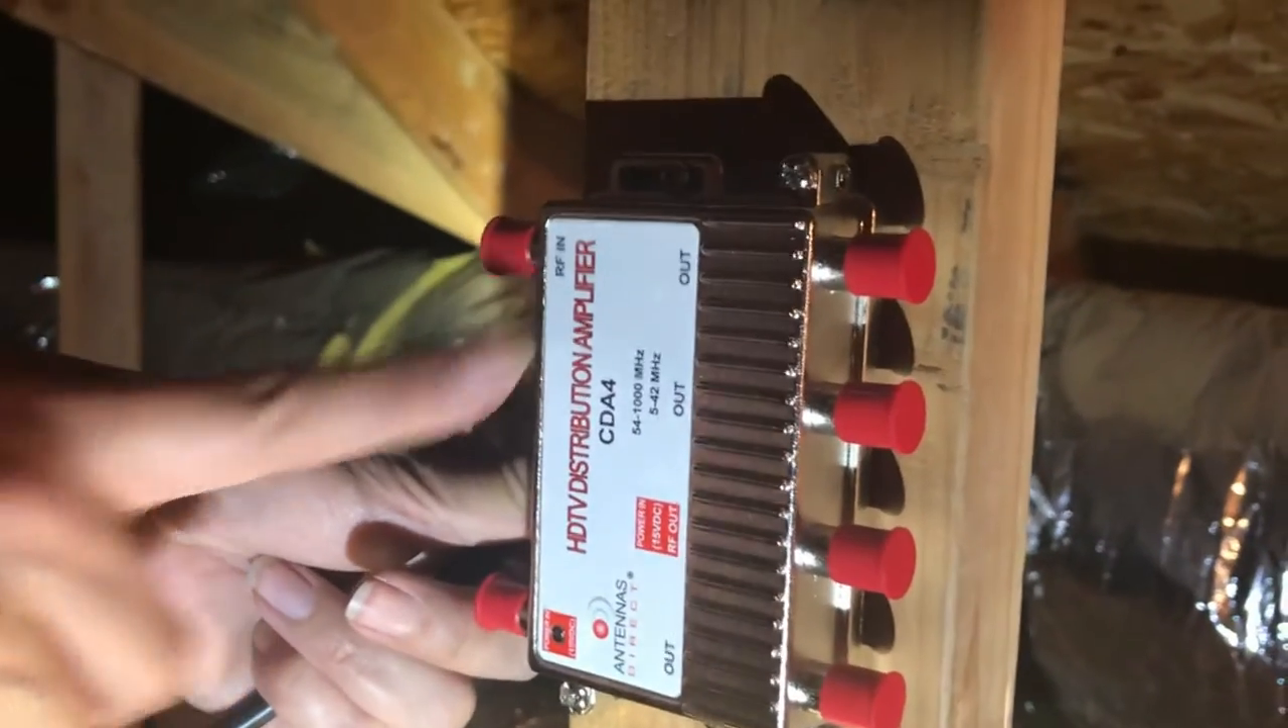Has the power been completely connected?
No.